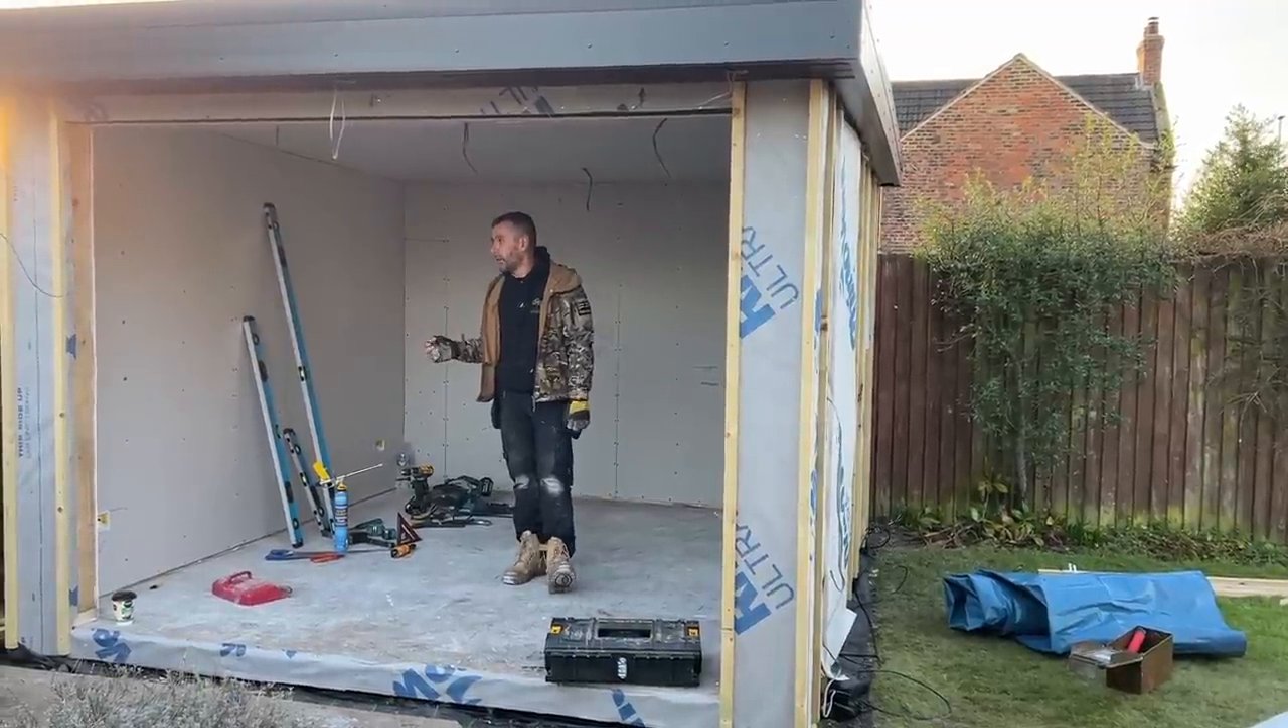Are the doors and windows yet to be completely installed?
Yes.